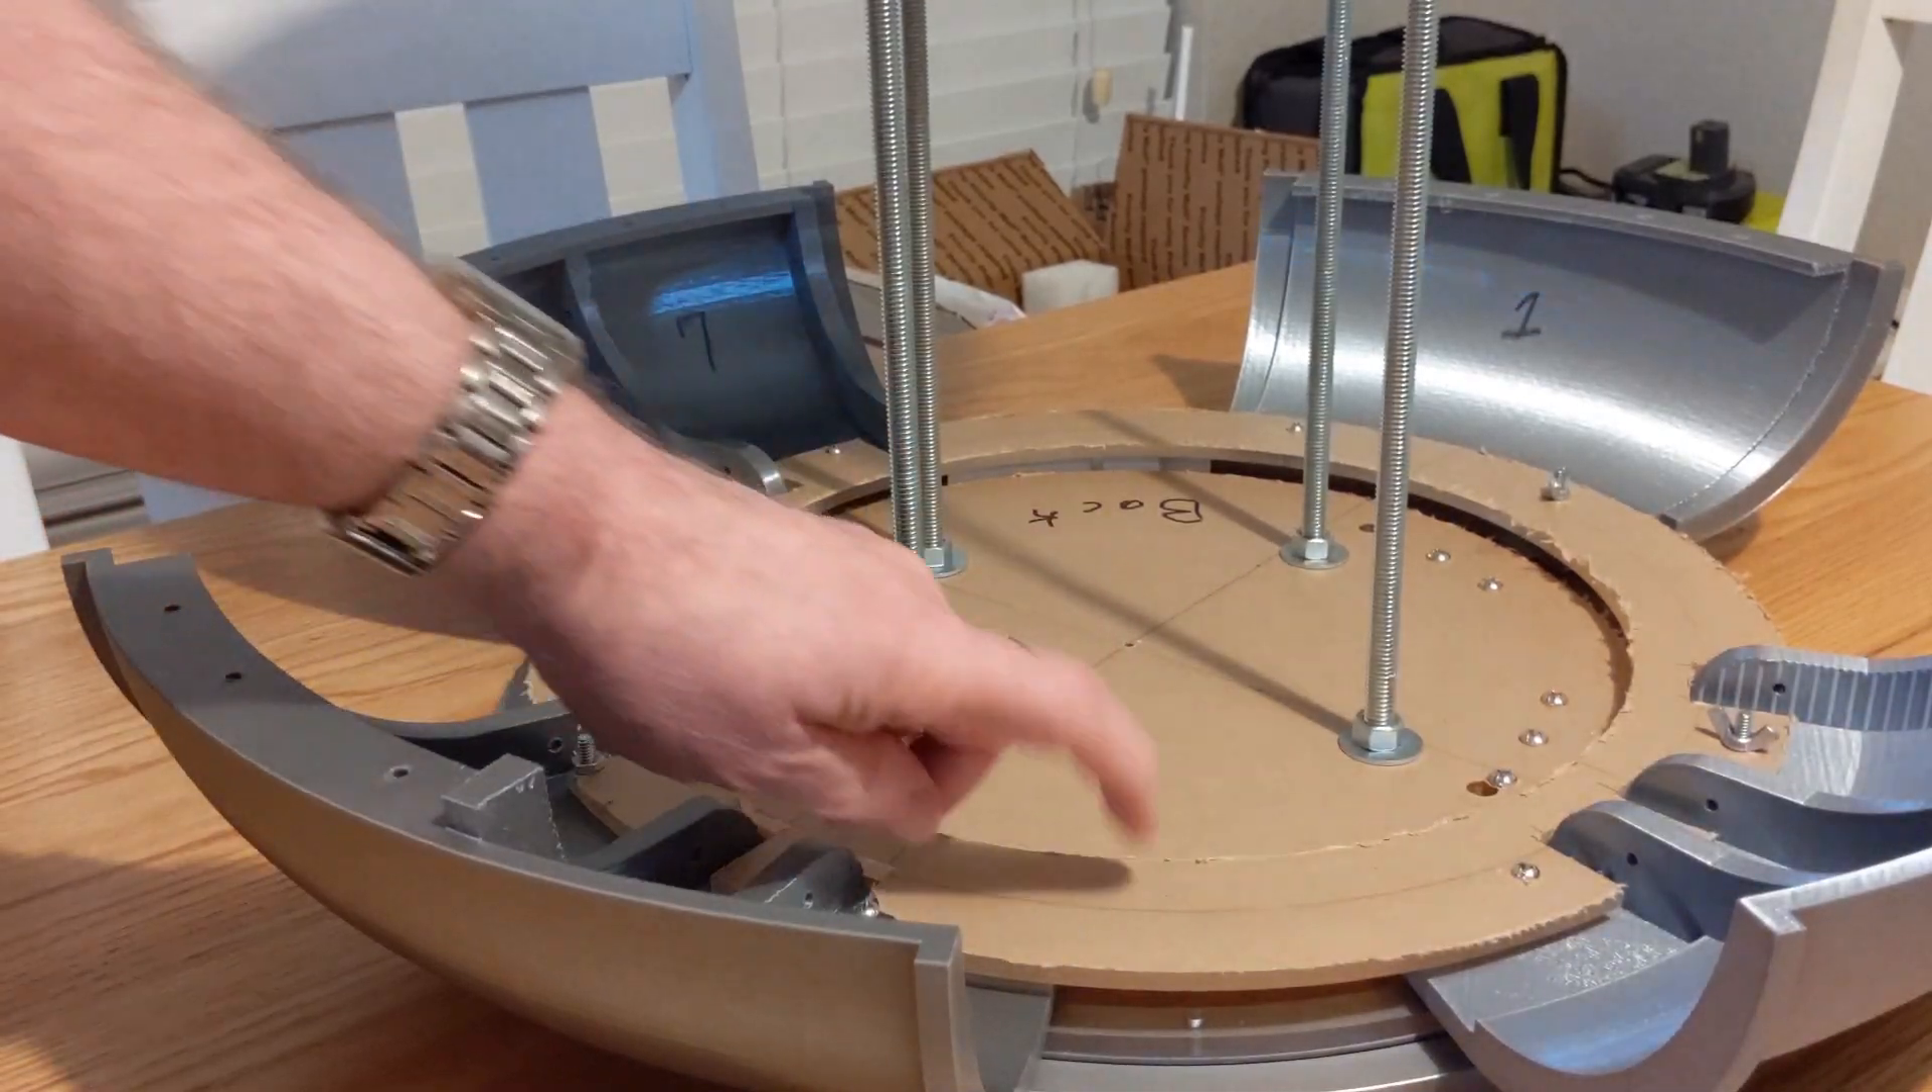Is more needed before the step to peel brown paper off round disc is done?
Yes.